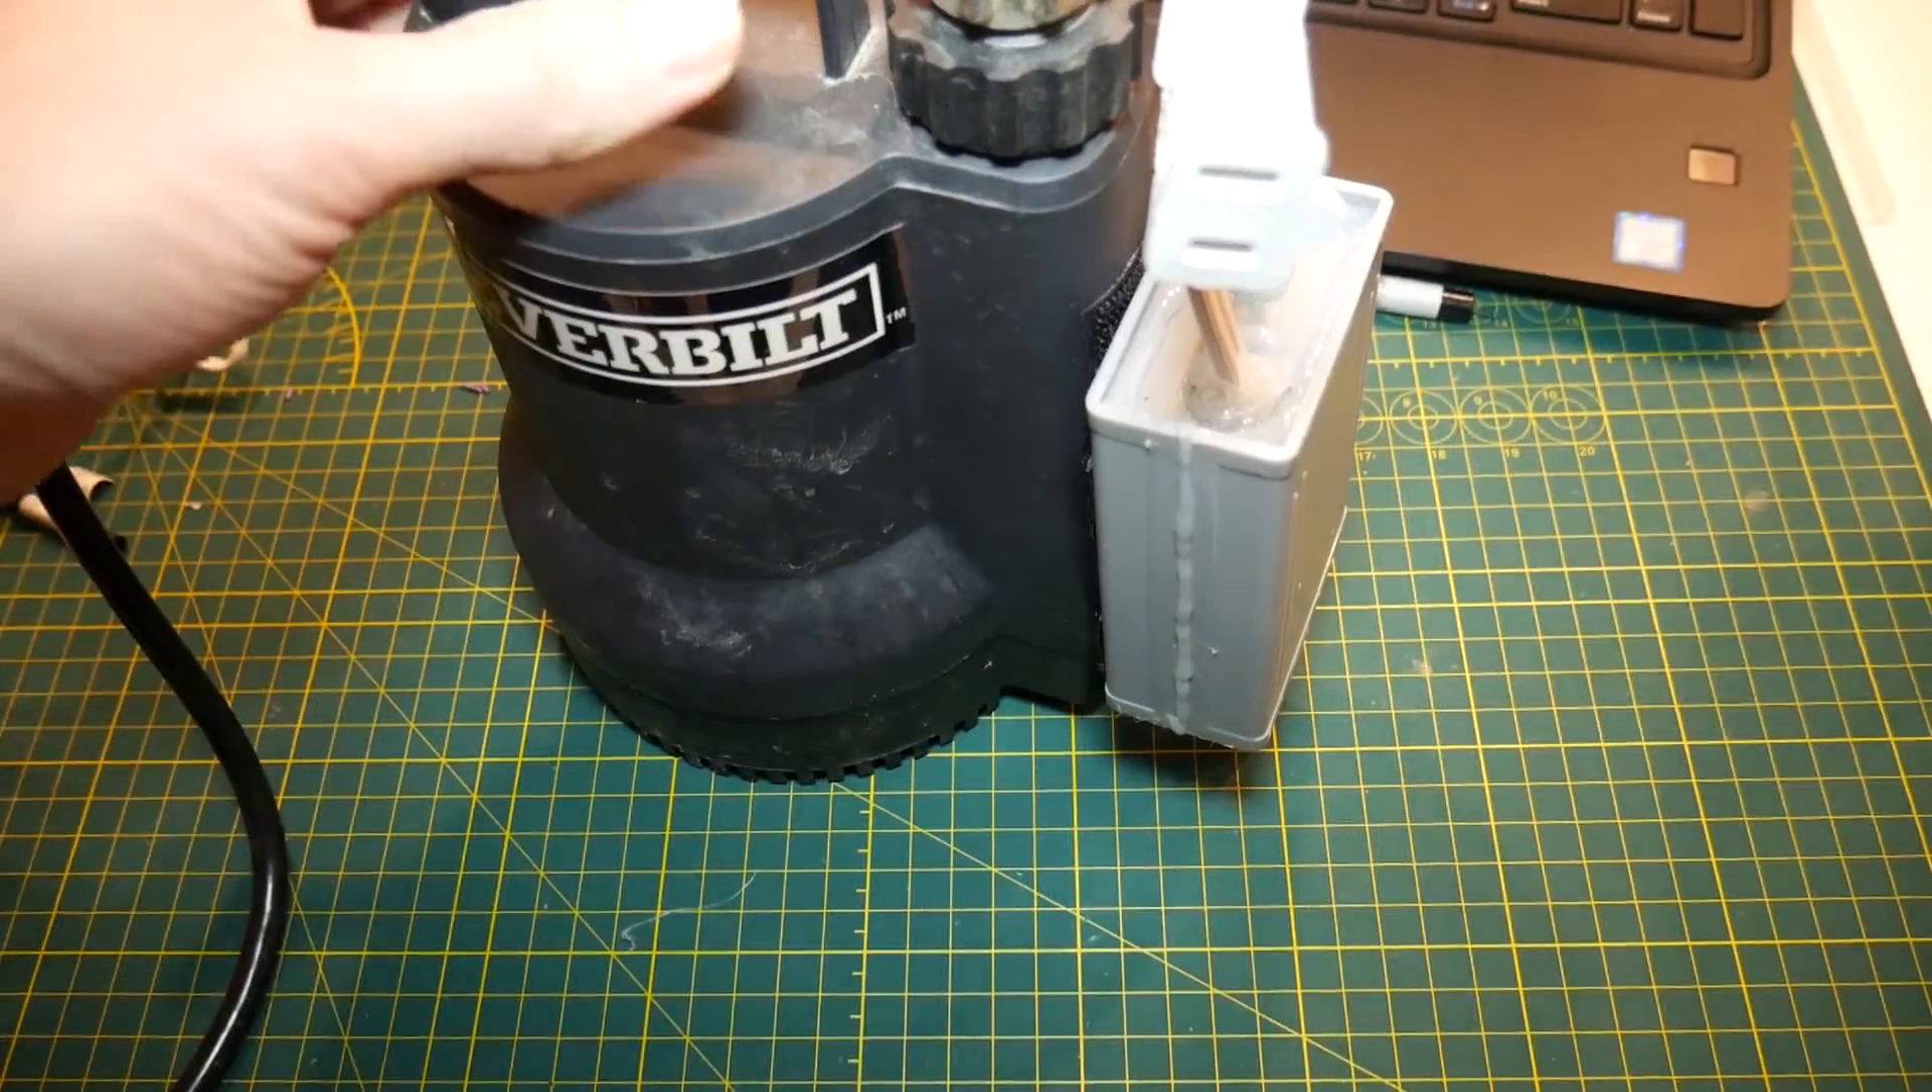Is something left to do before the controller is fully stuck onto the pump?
No.